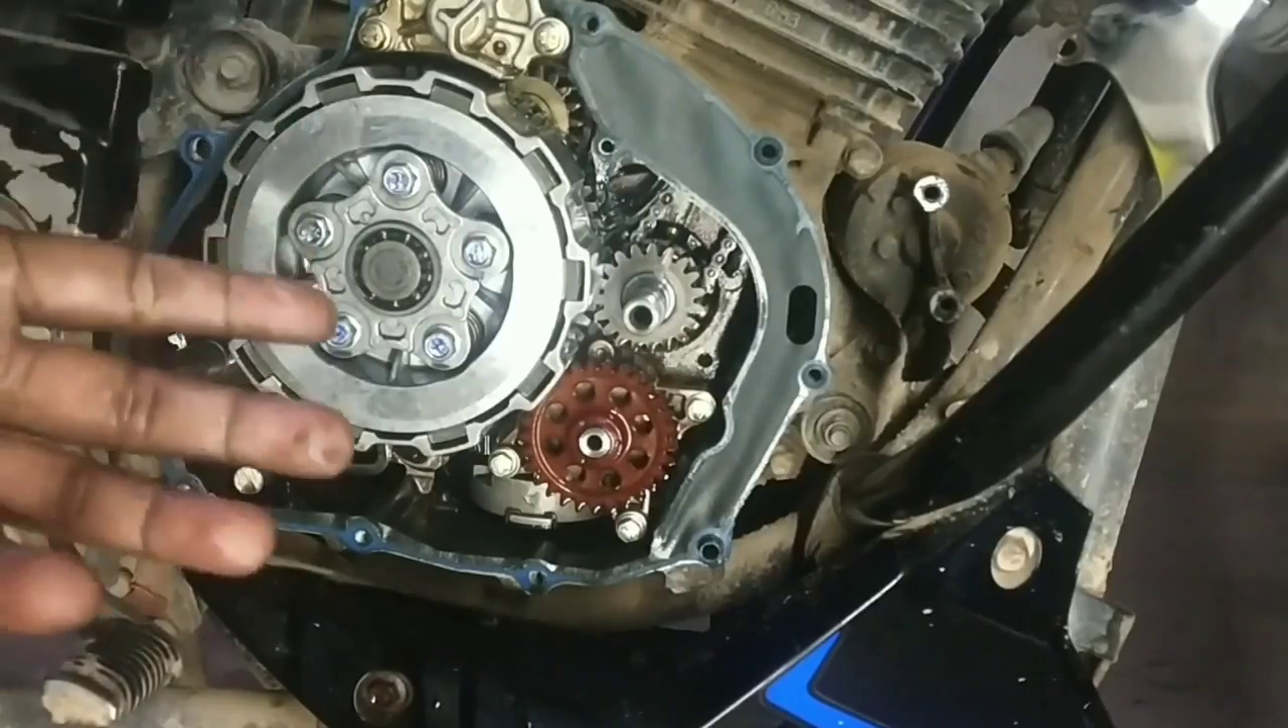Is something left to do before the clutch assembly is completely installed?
No.